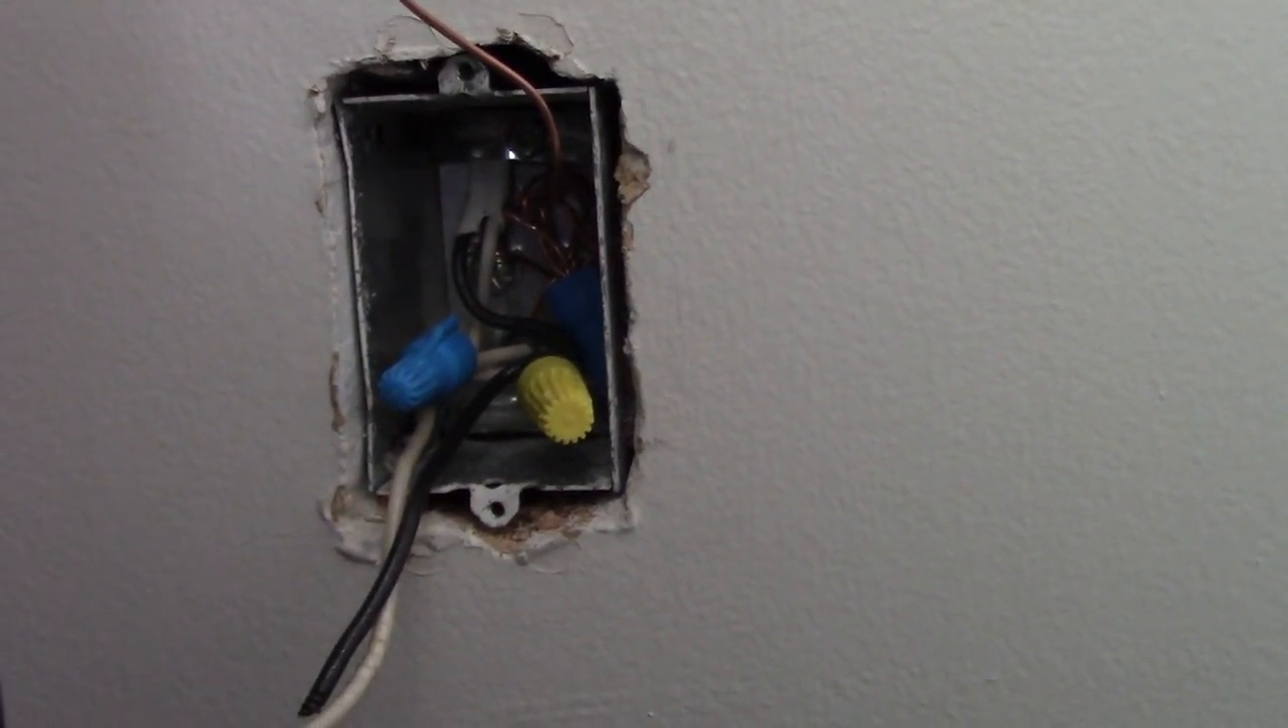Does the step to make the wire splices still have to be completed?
No.